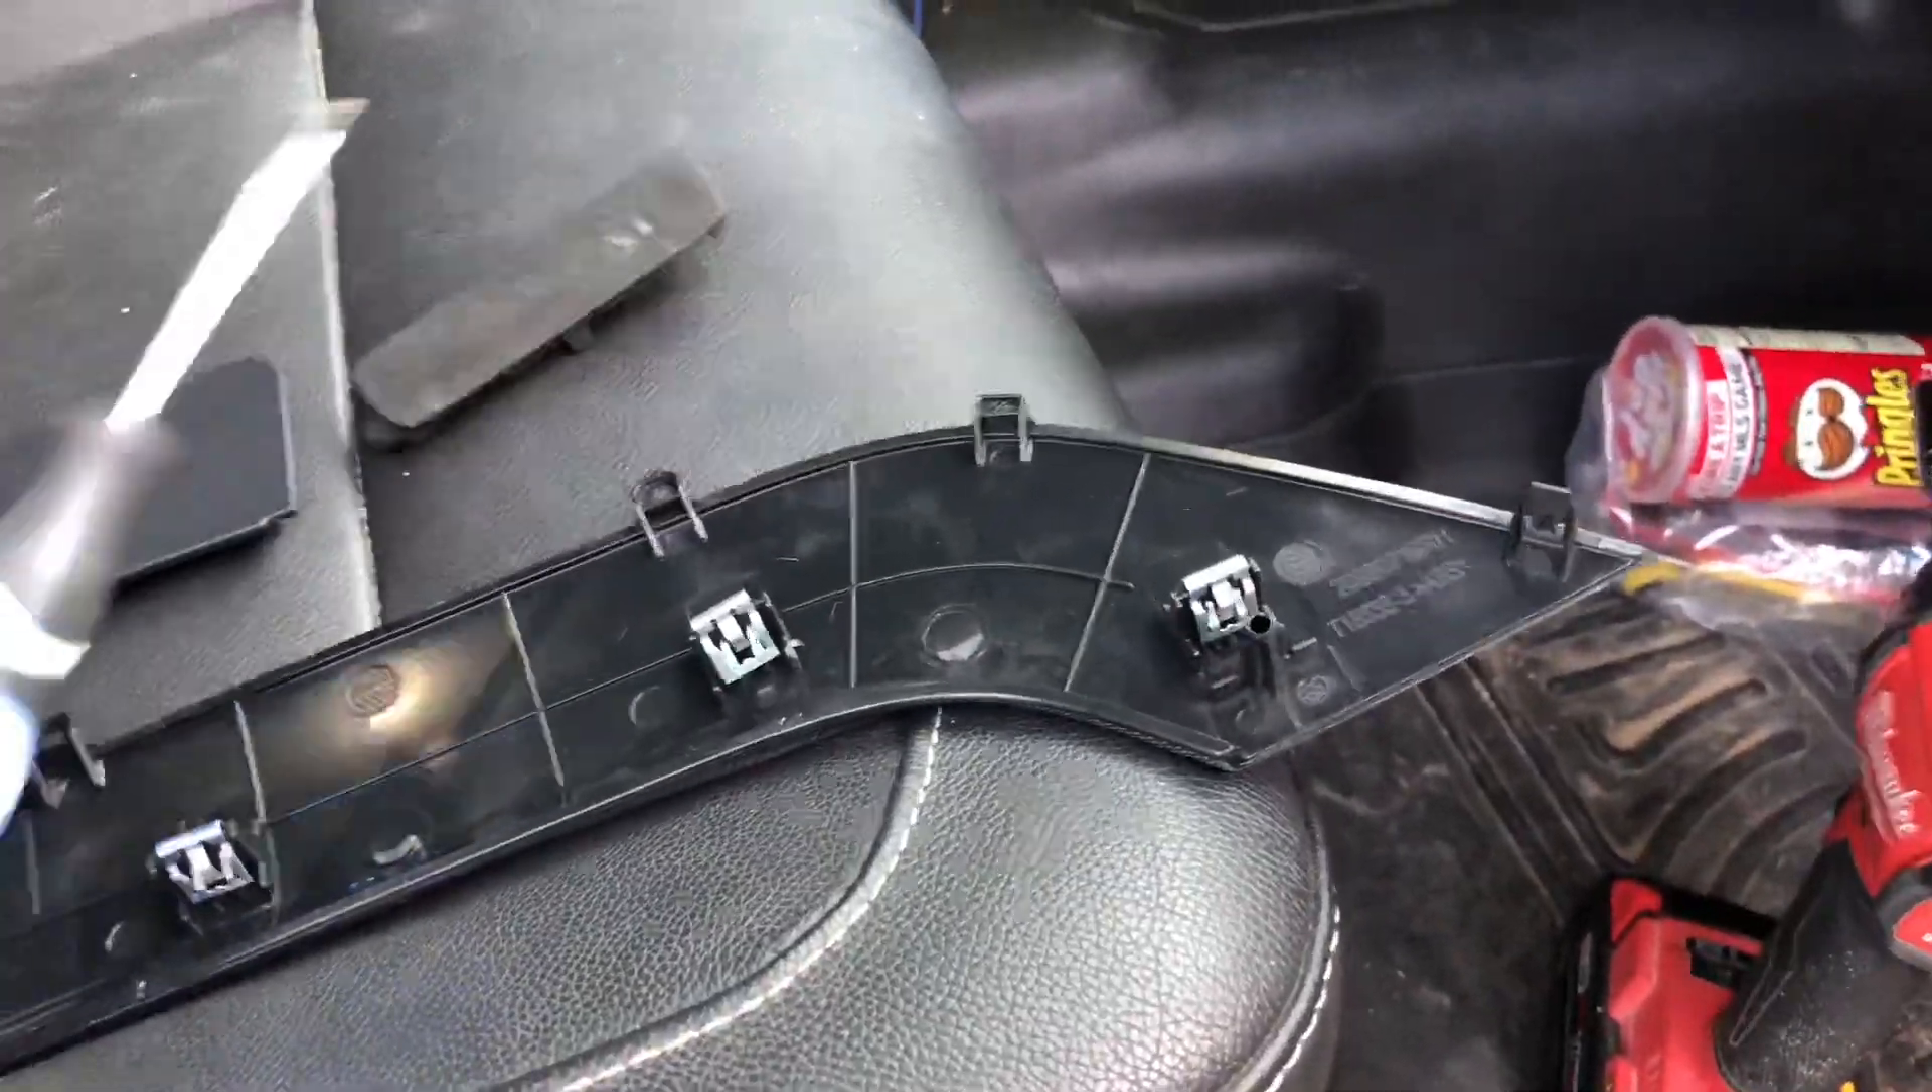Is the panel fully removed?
Yes.